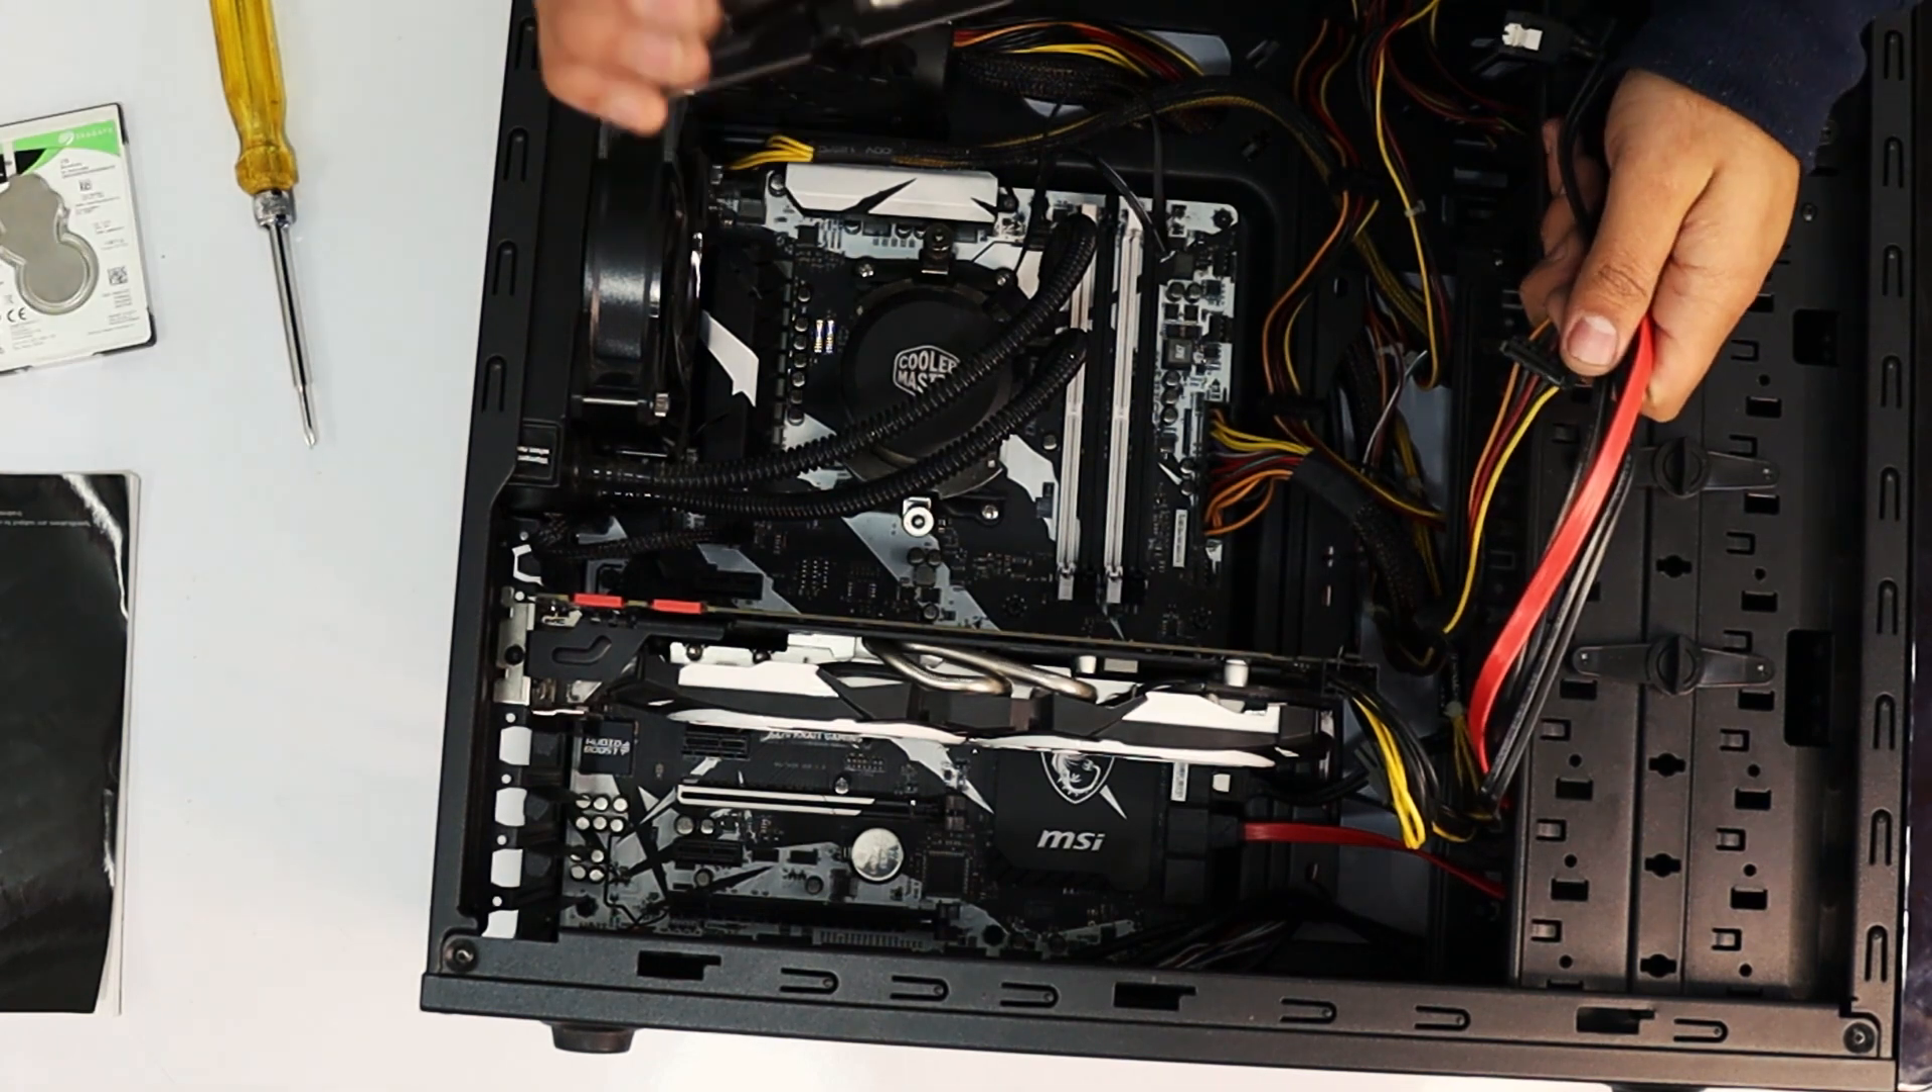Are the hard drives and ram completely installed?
No.